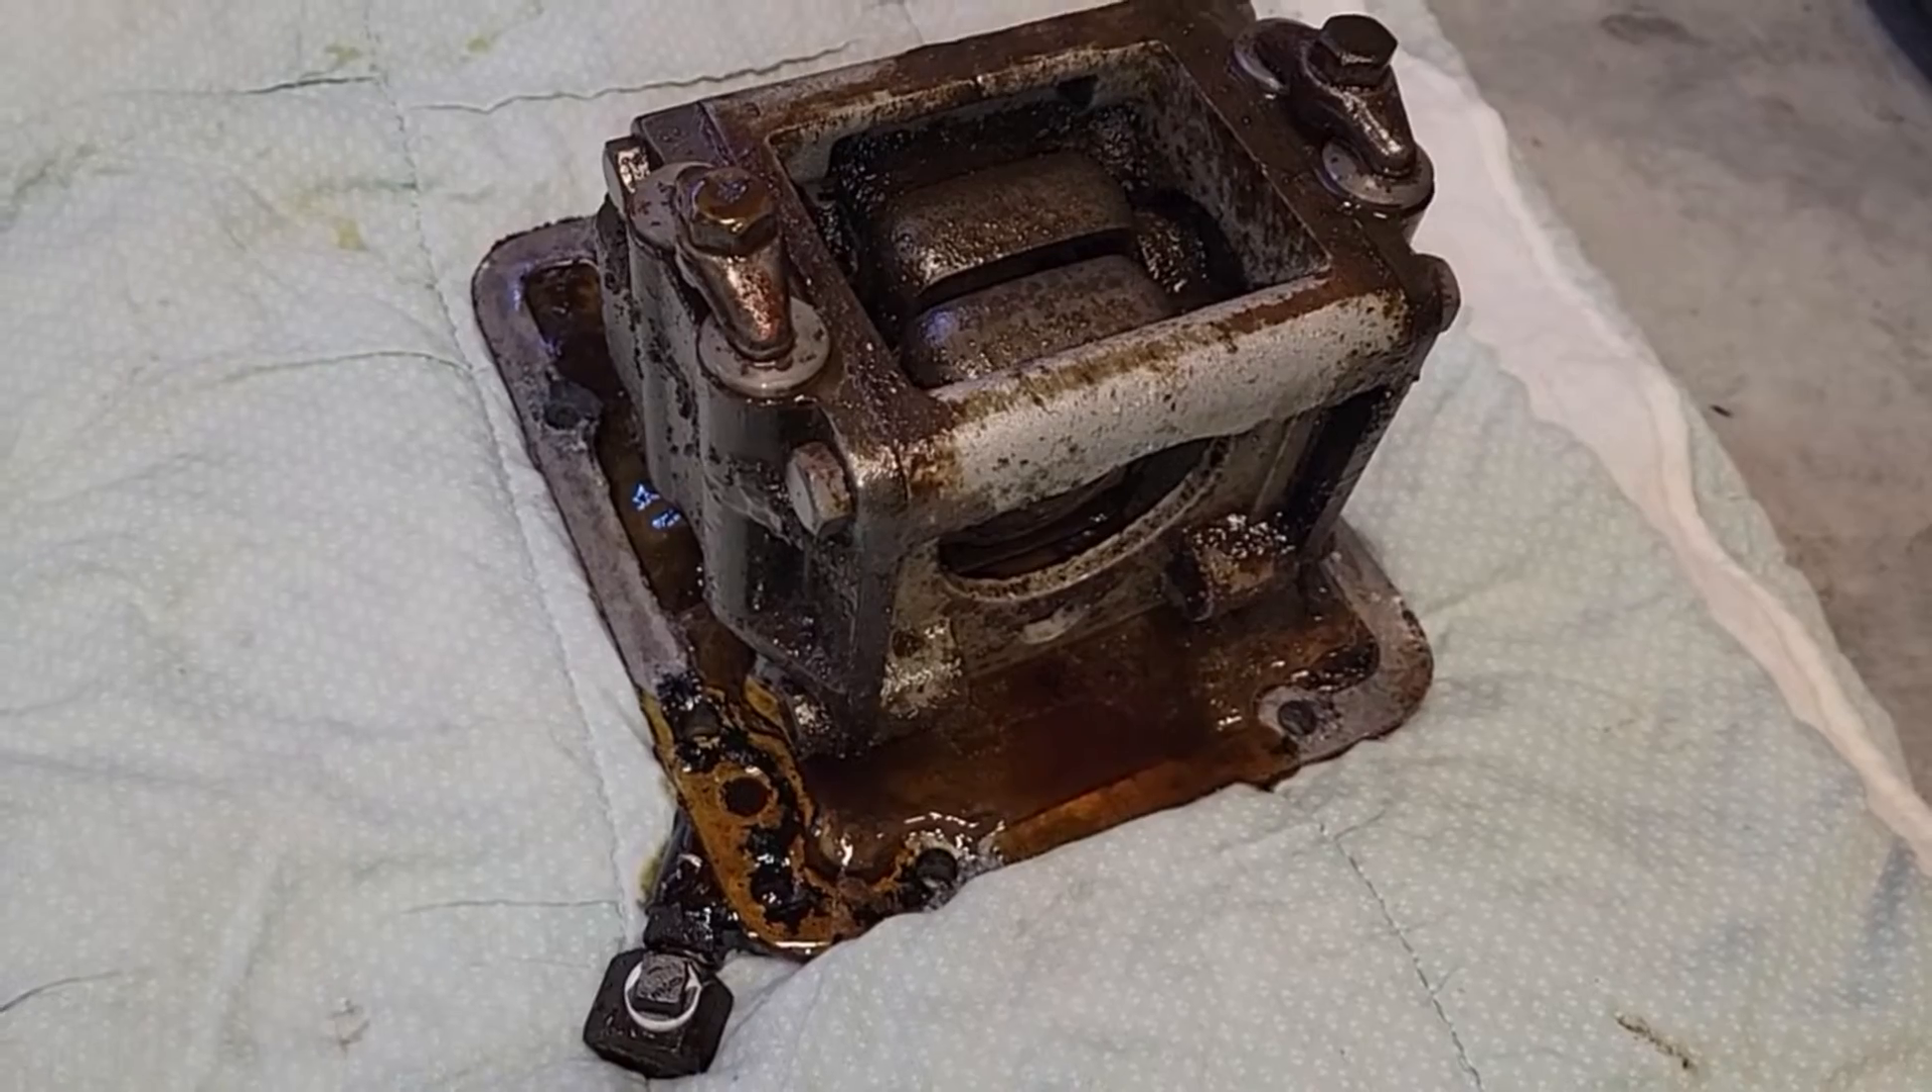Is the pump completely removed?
Yes.